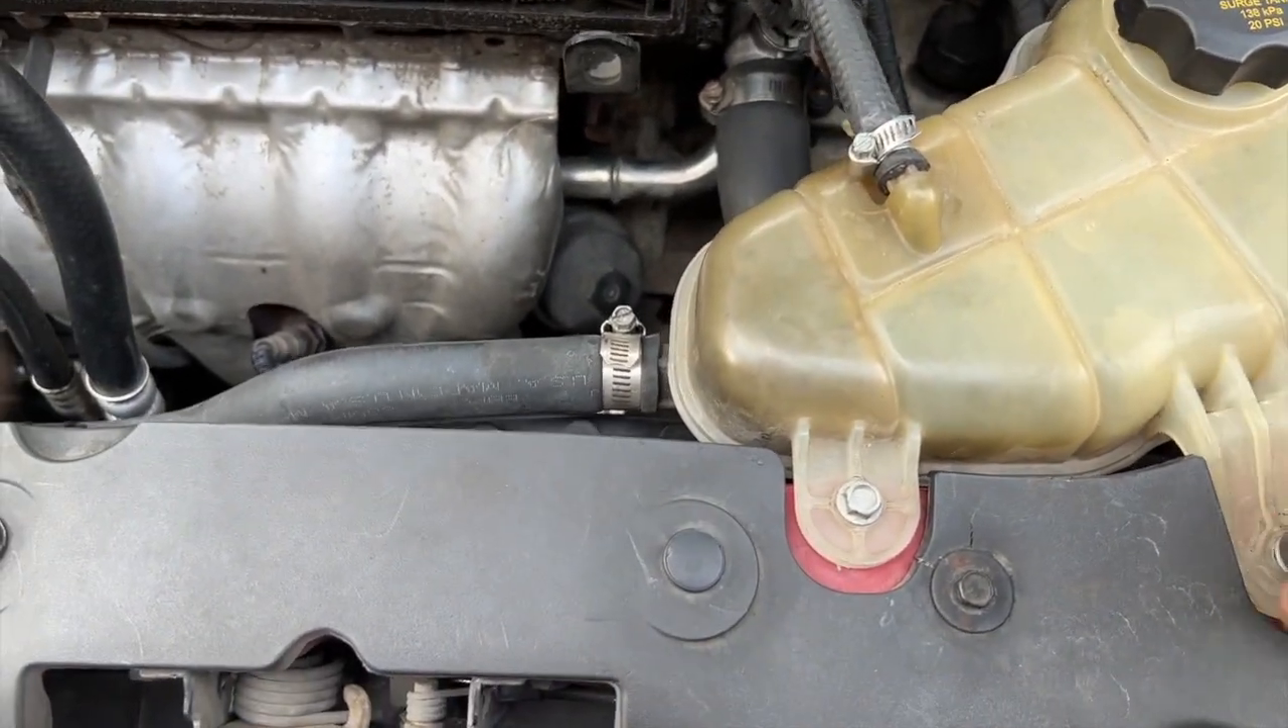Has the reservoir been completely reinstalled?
Yes.